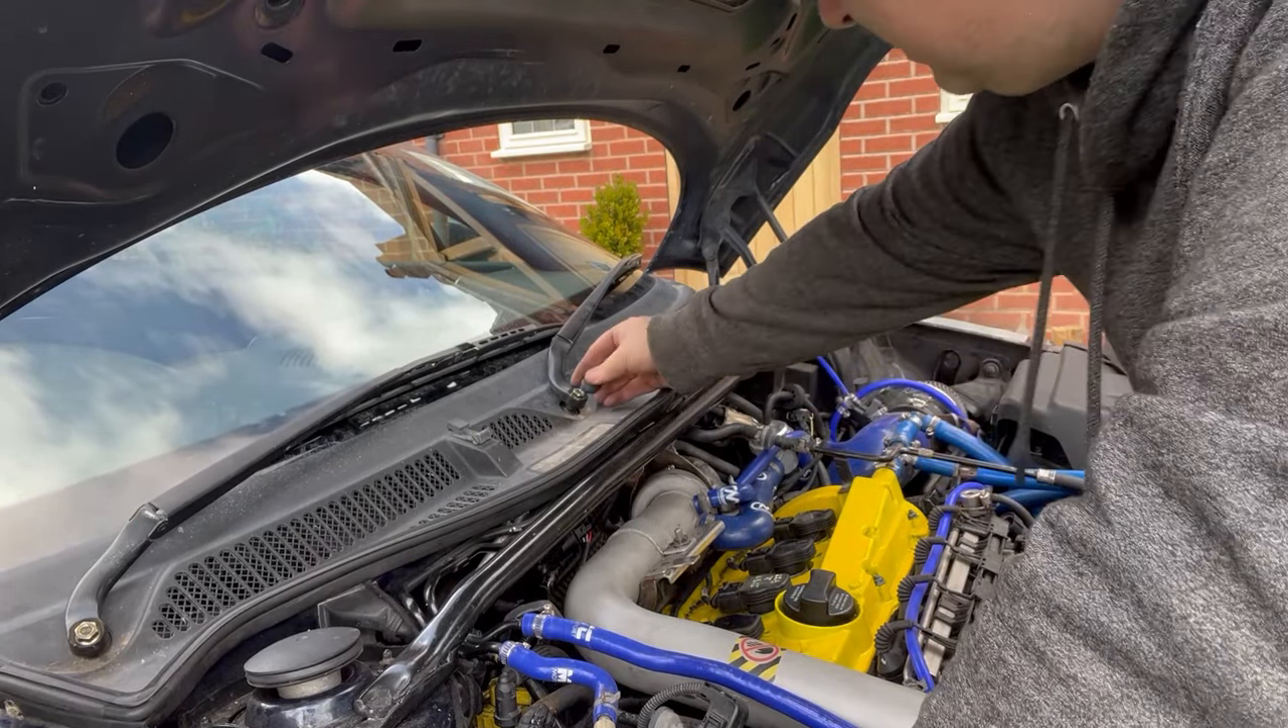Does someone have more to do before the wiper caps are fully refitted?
Yes.